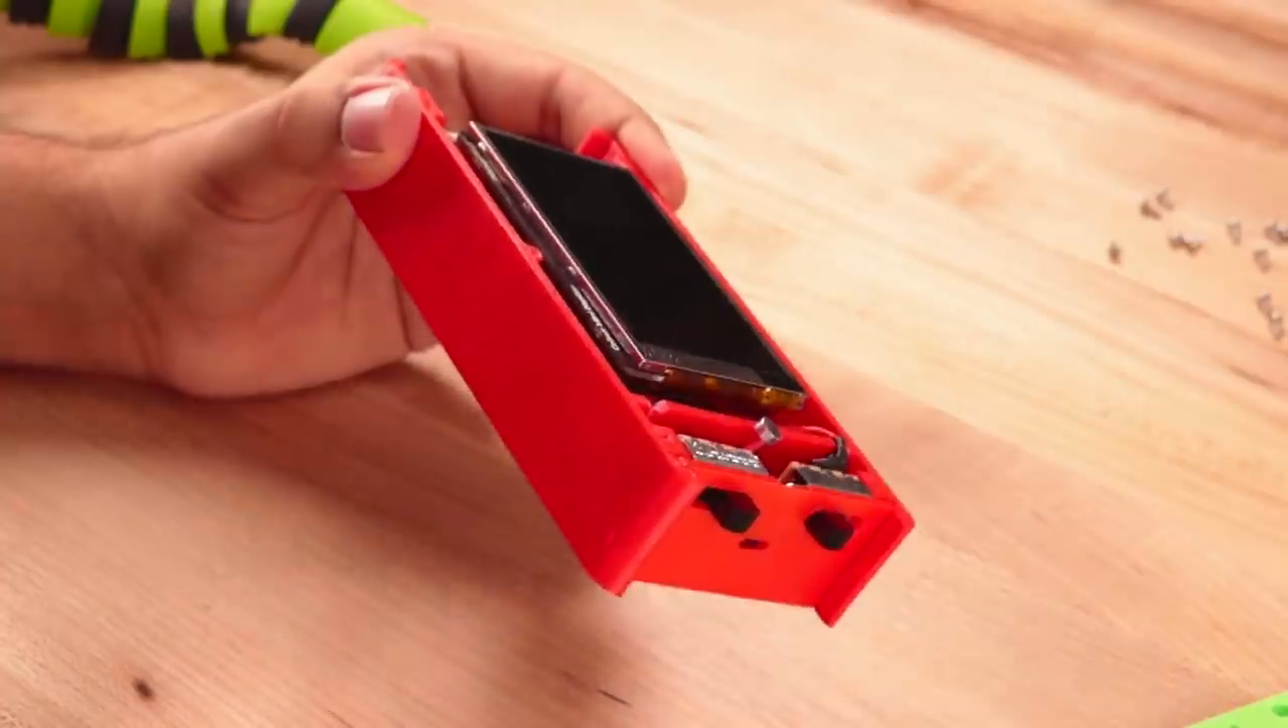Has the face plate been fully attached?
No.